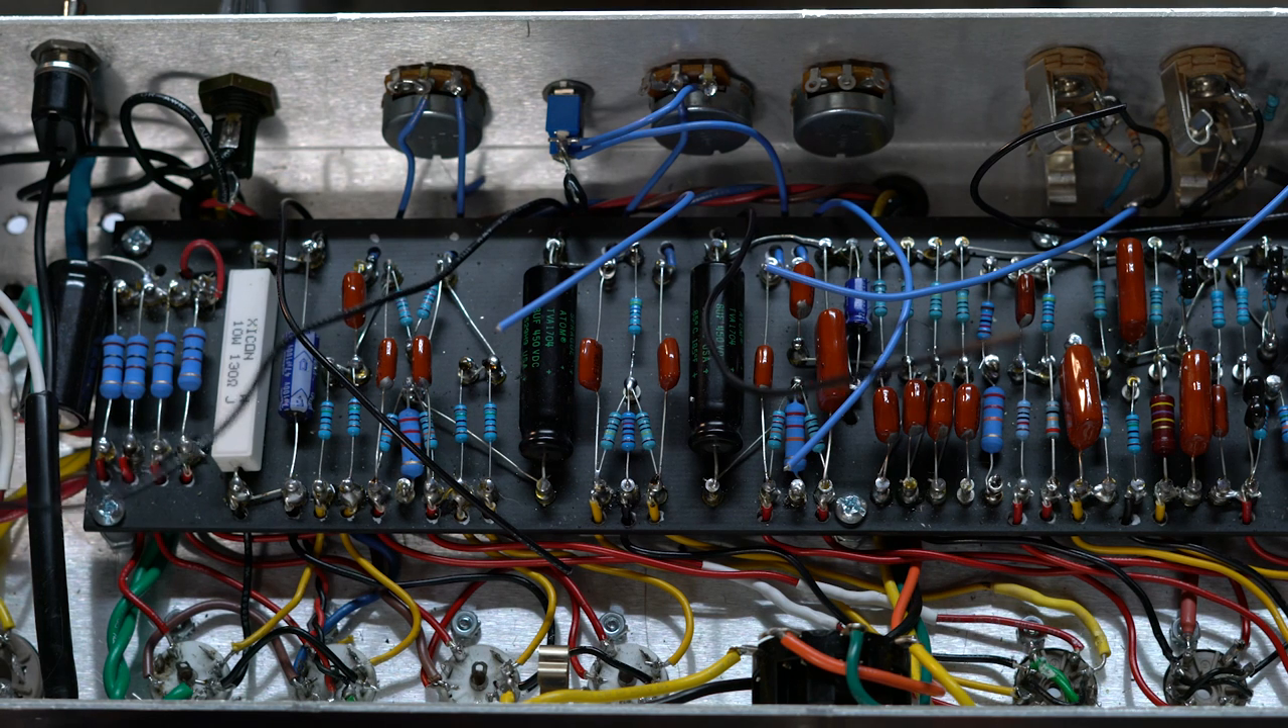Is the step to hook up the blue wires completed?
No.